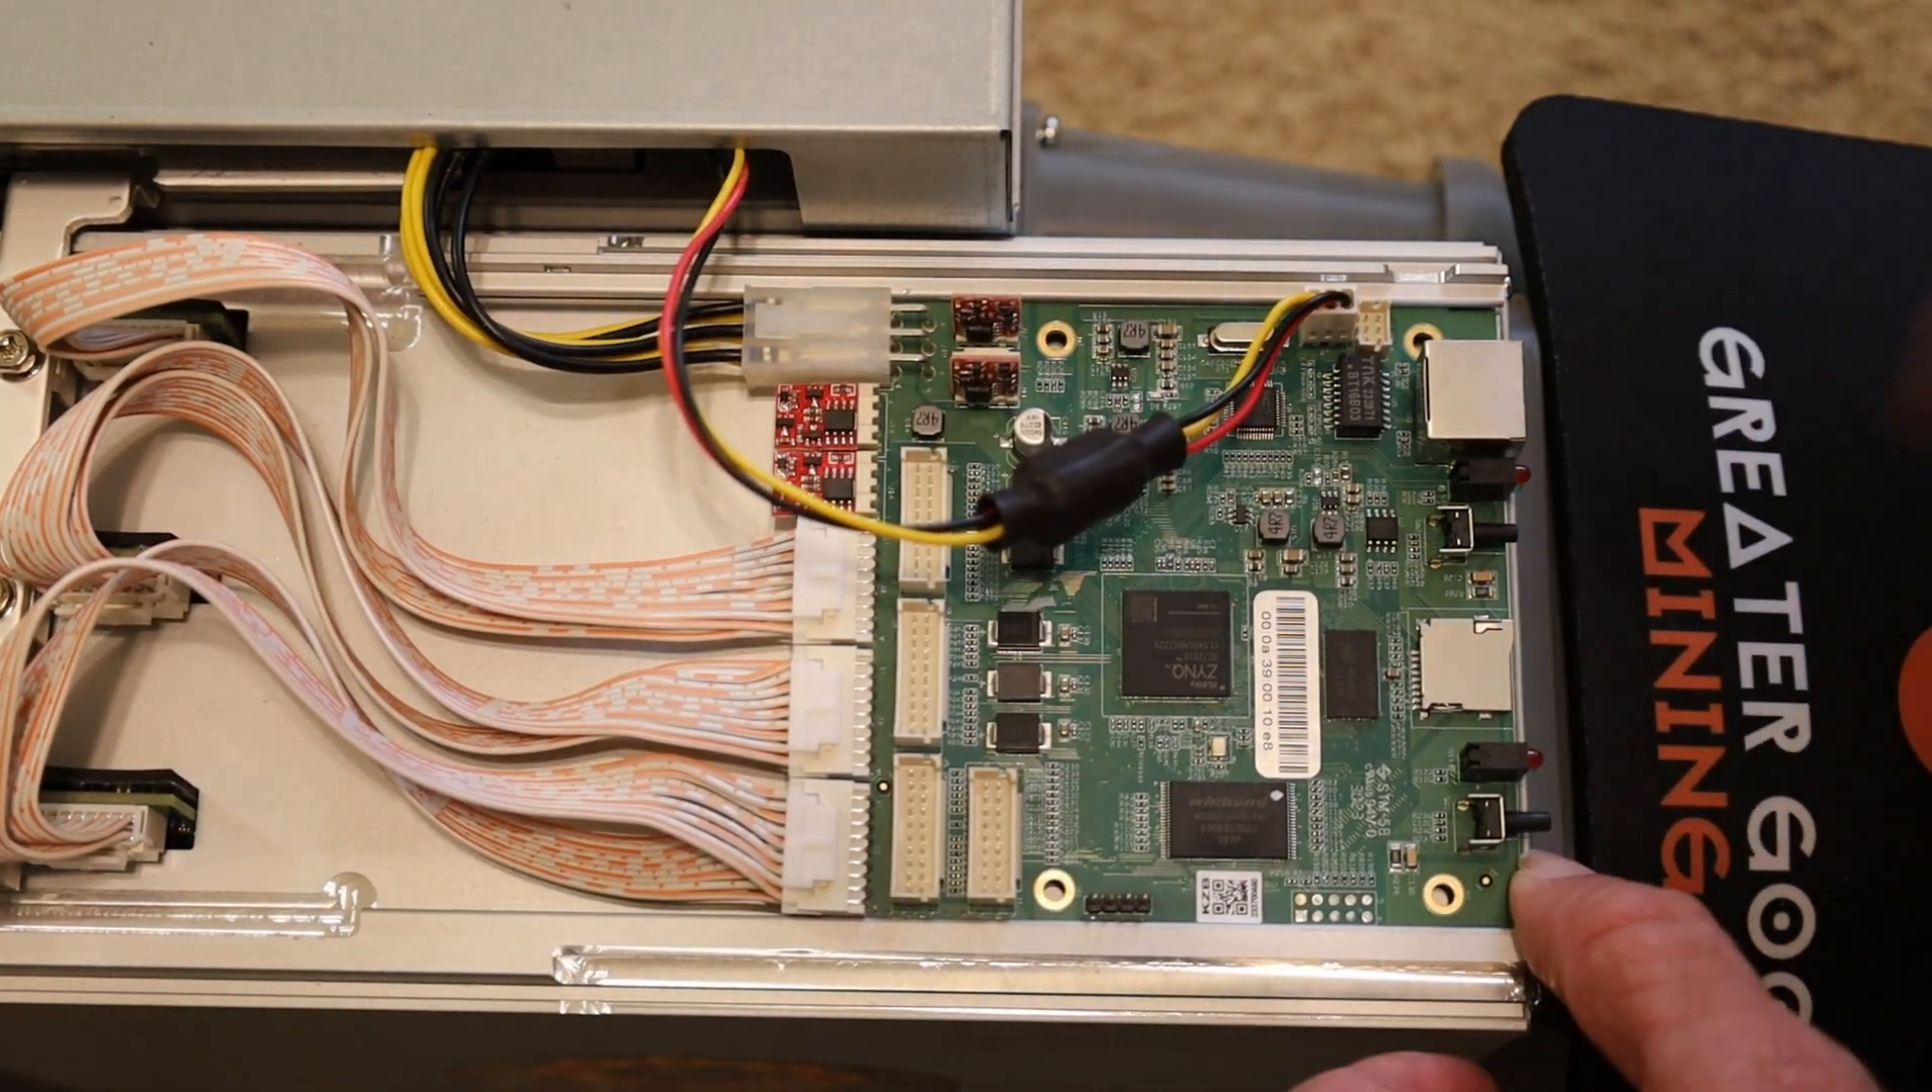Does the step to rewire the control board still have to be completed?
No.